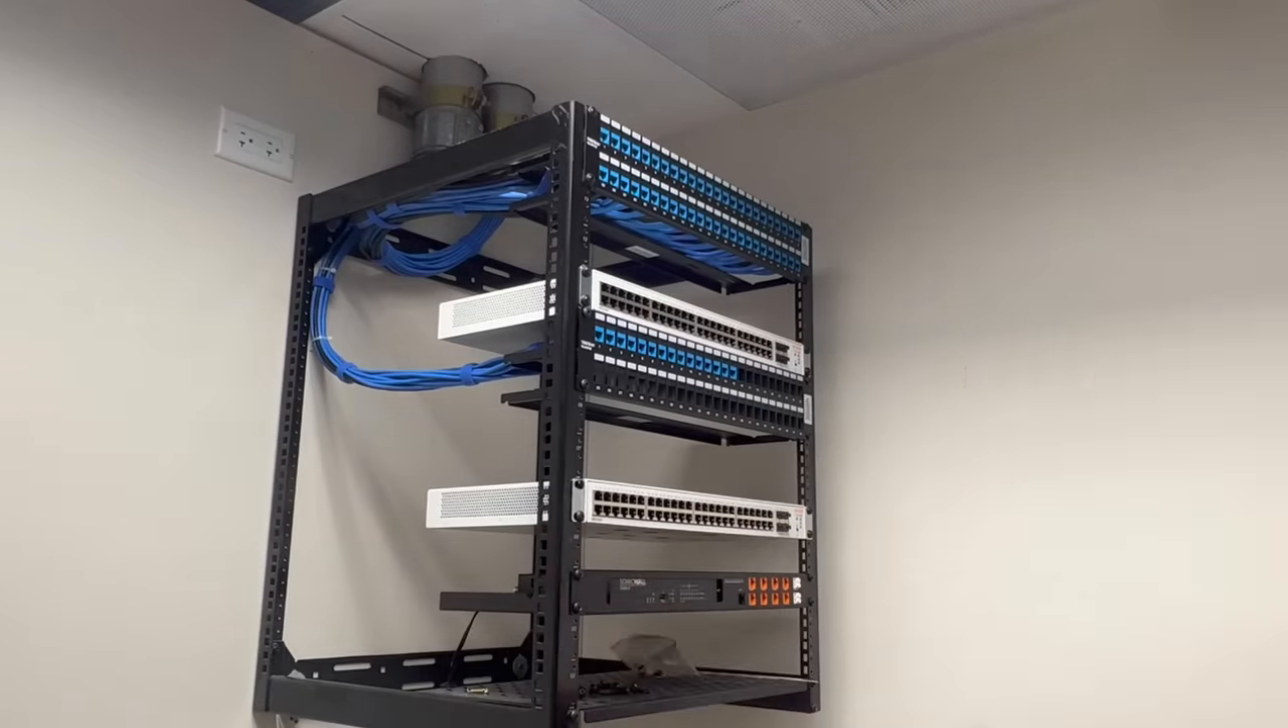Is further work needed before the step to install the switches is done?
No.